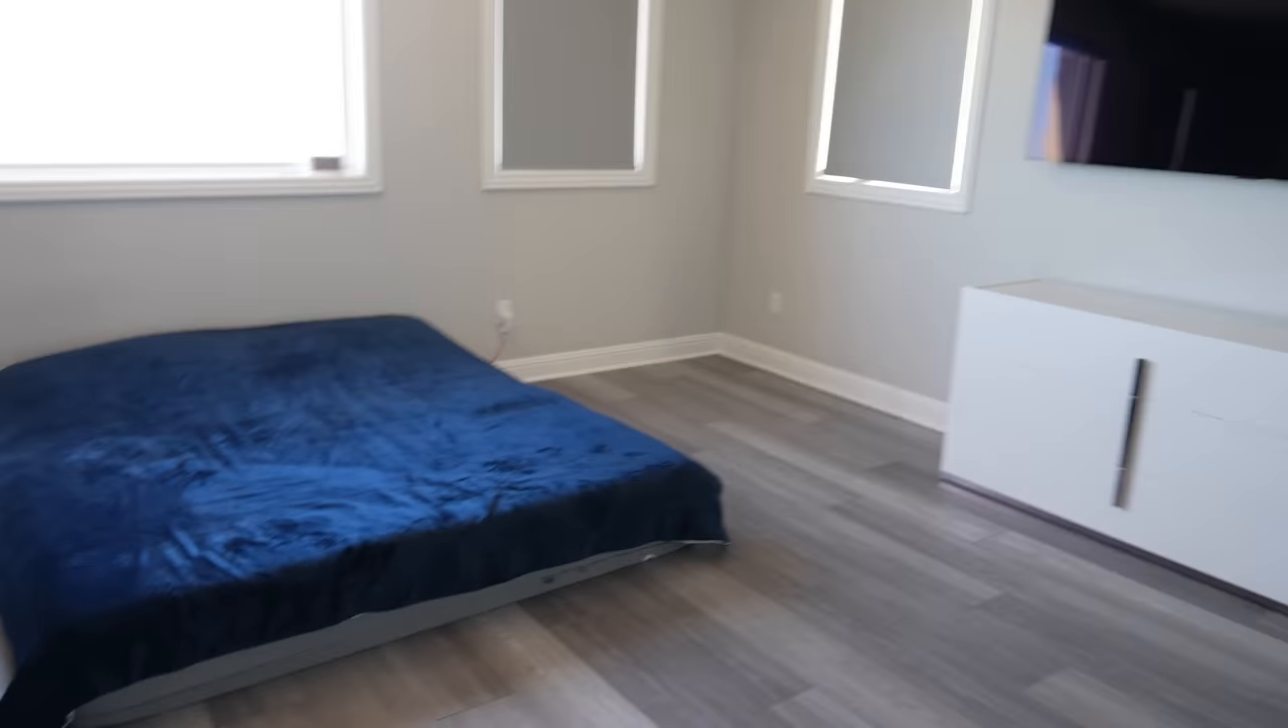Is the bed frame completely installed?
No.